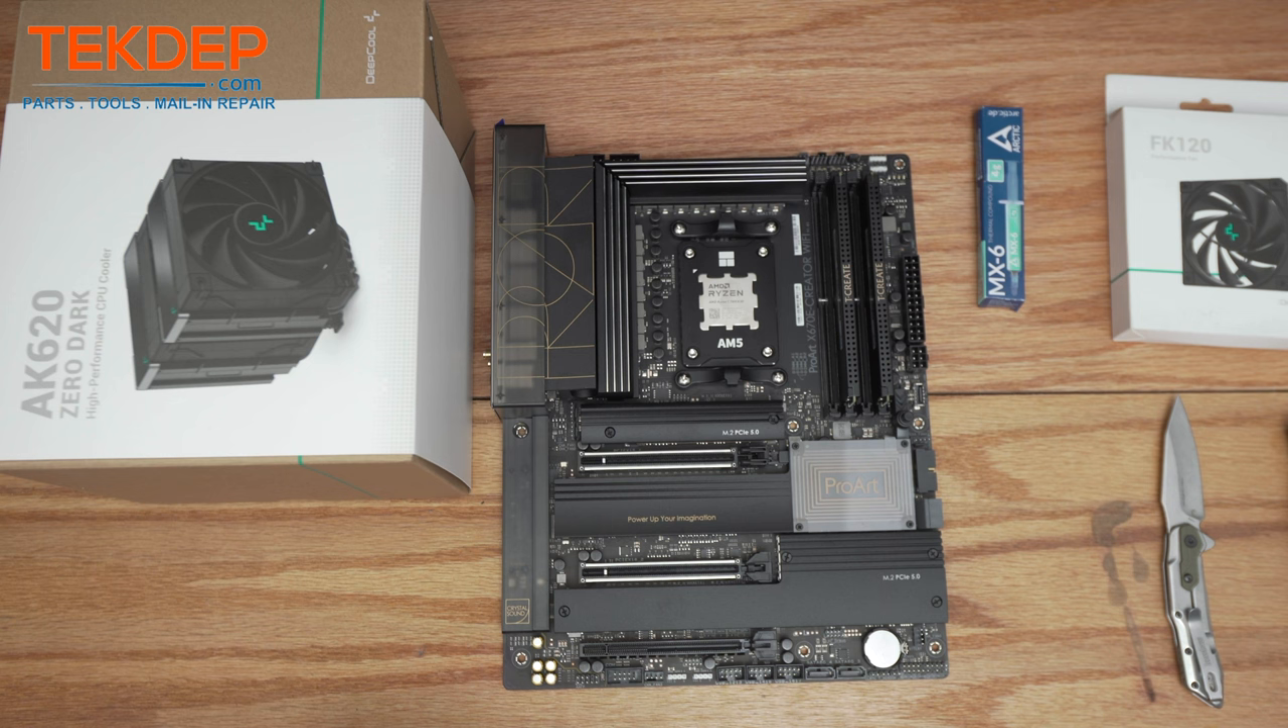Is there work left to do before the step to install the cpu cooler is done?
Yes.